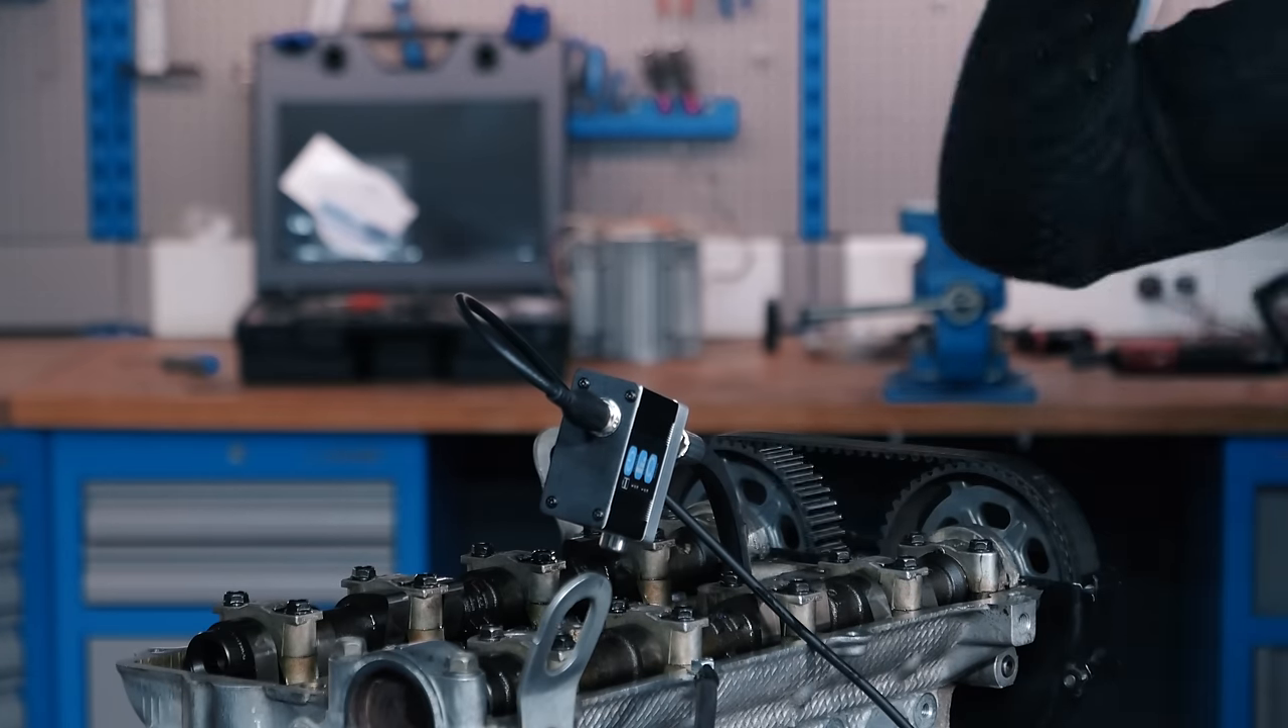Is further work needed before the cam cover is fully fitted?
Yes.